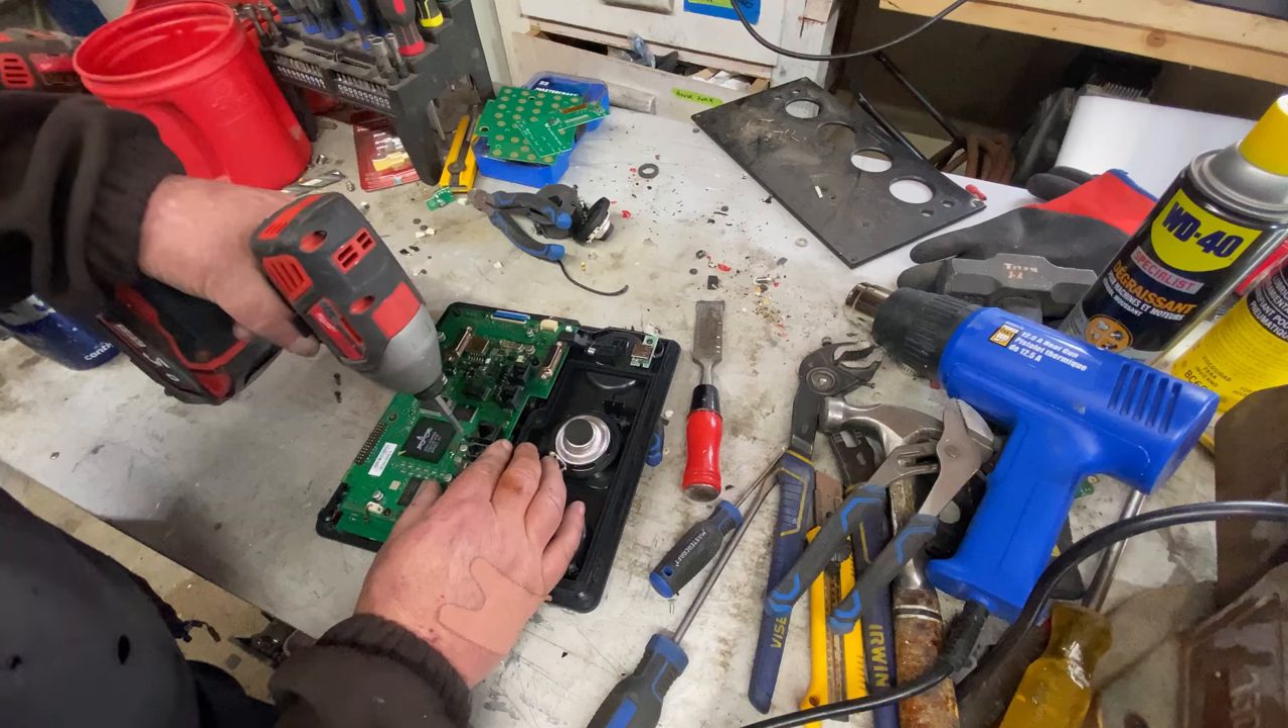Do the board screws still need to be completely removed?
Yes.